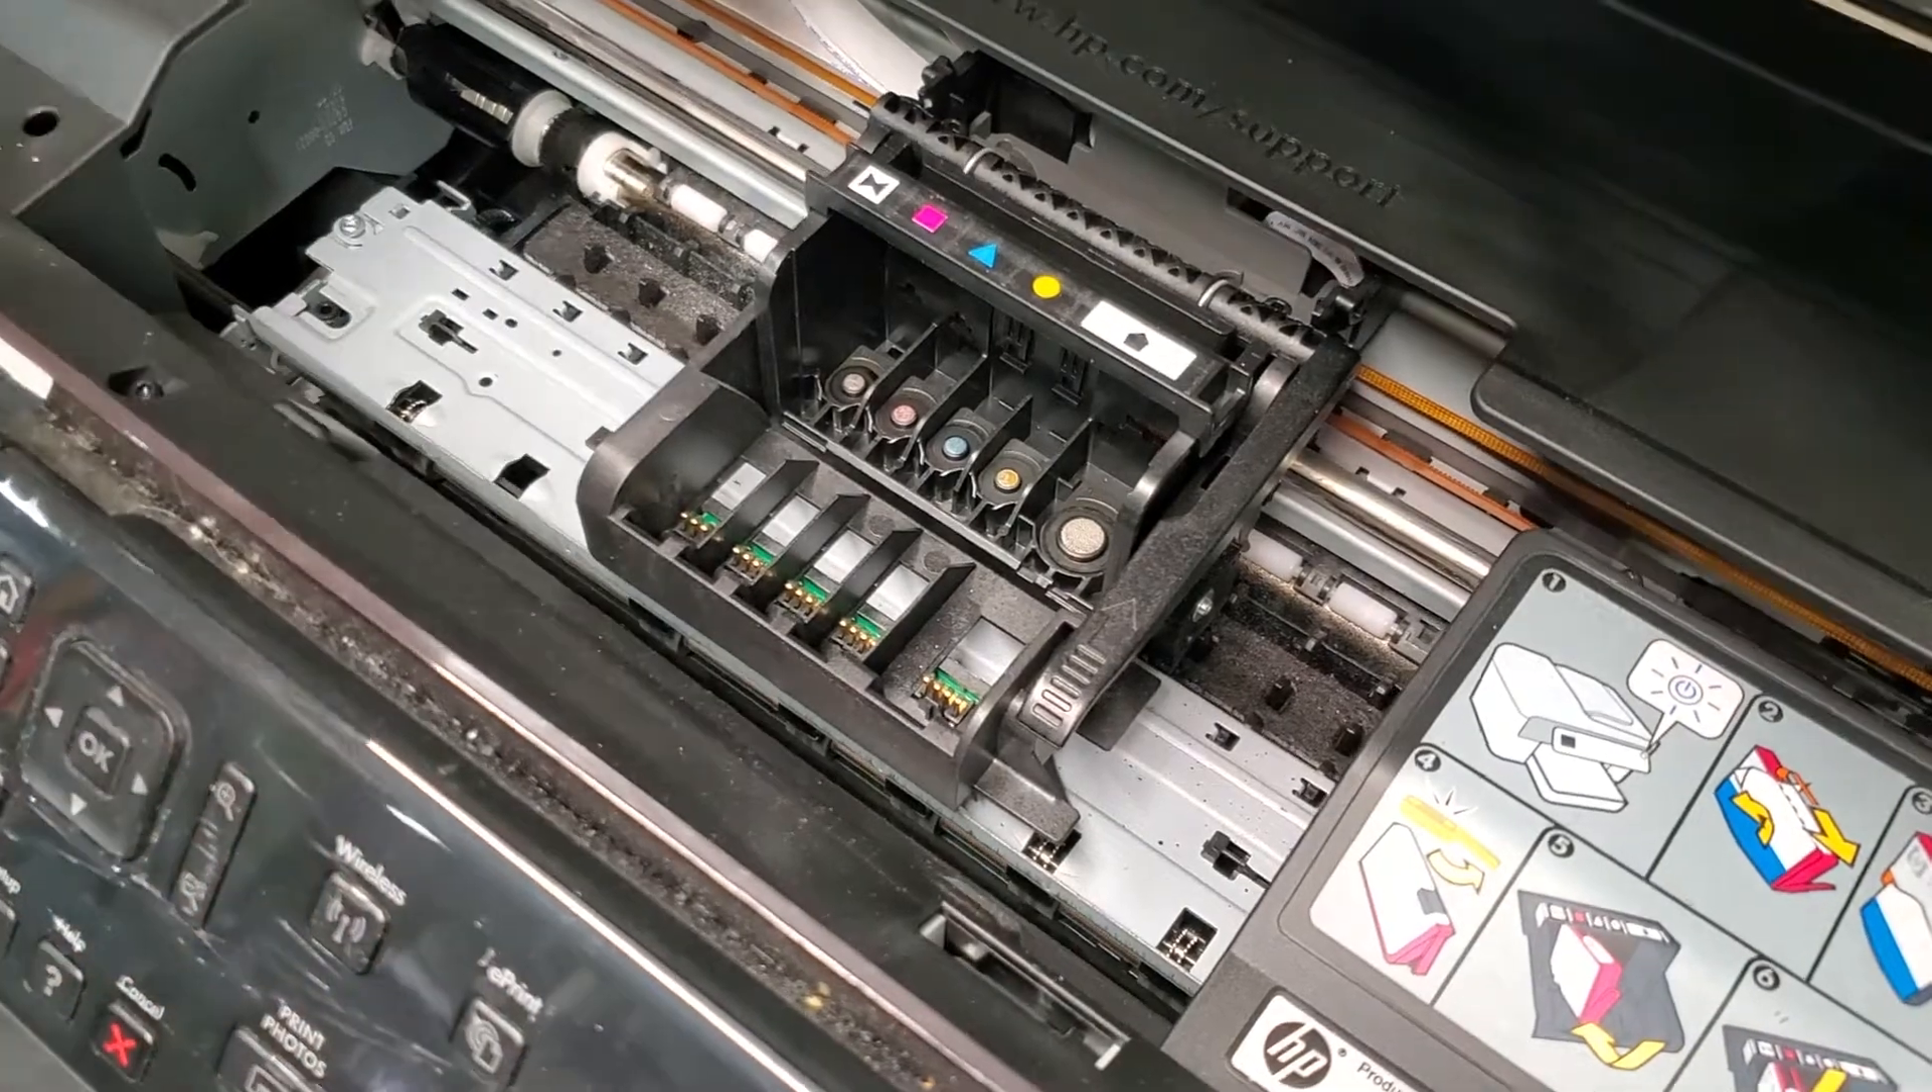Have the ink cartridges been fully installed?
No.